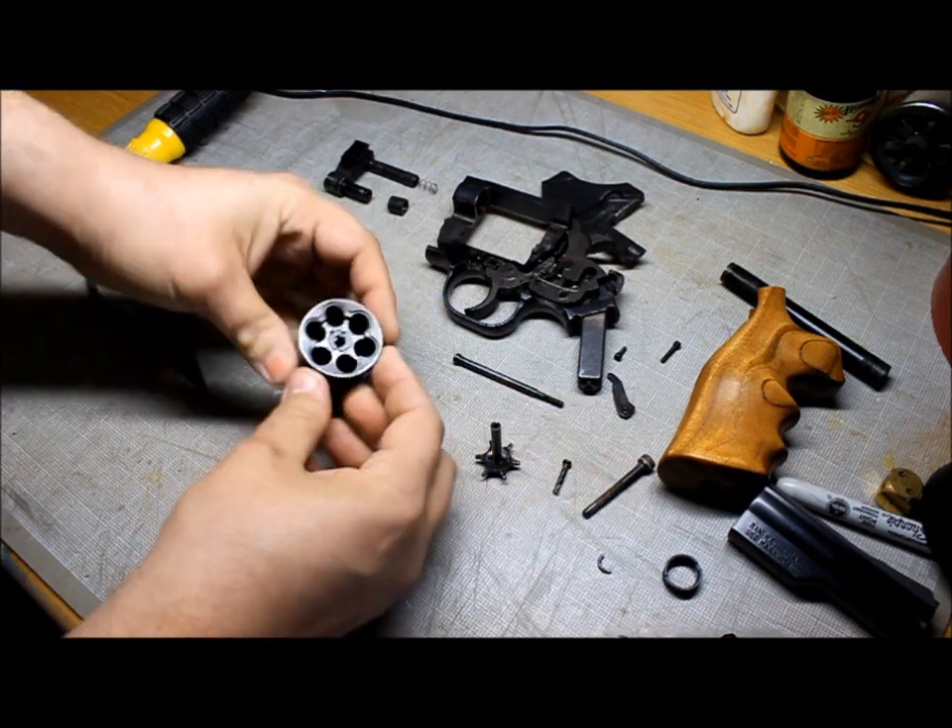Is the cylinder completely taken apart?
Yes.